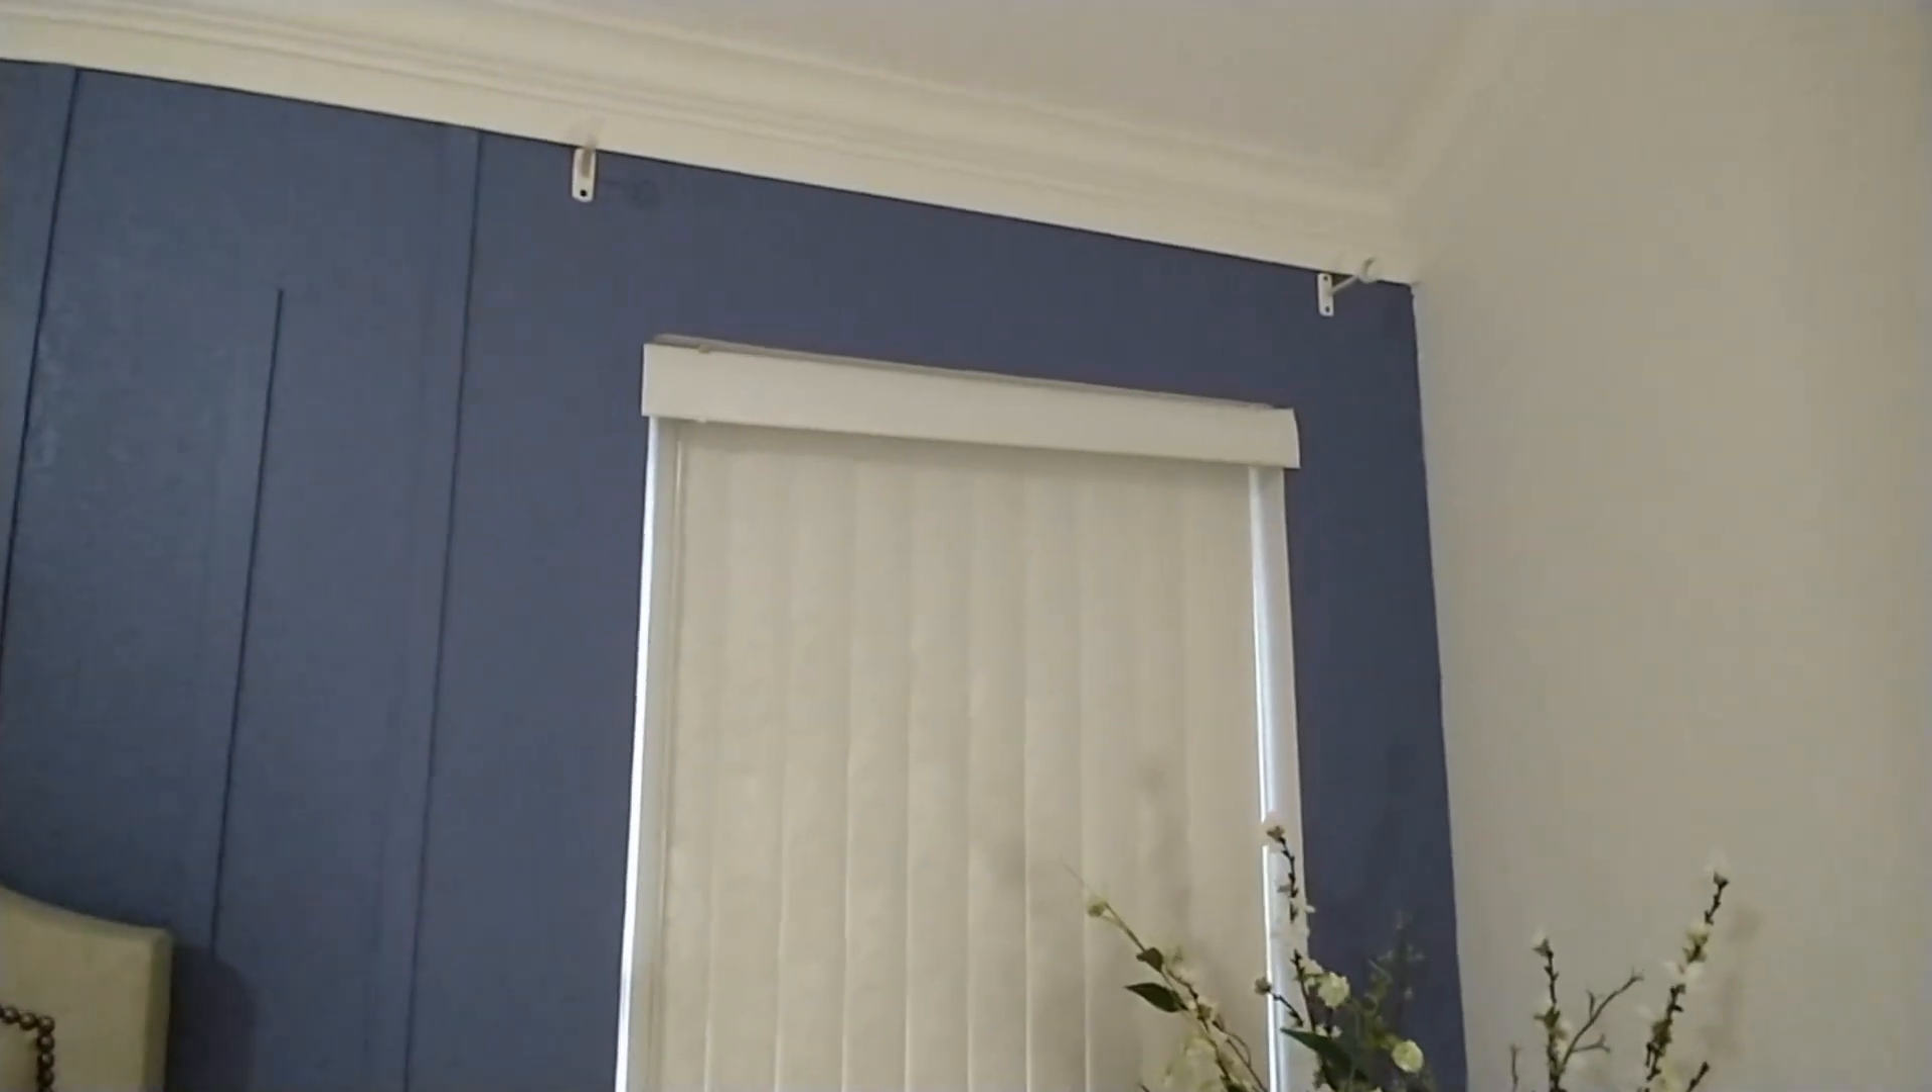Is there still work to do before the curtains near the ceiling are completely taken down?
No.